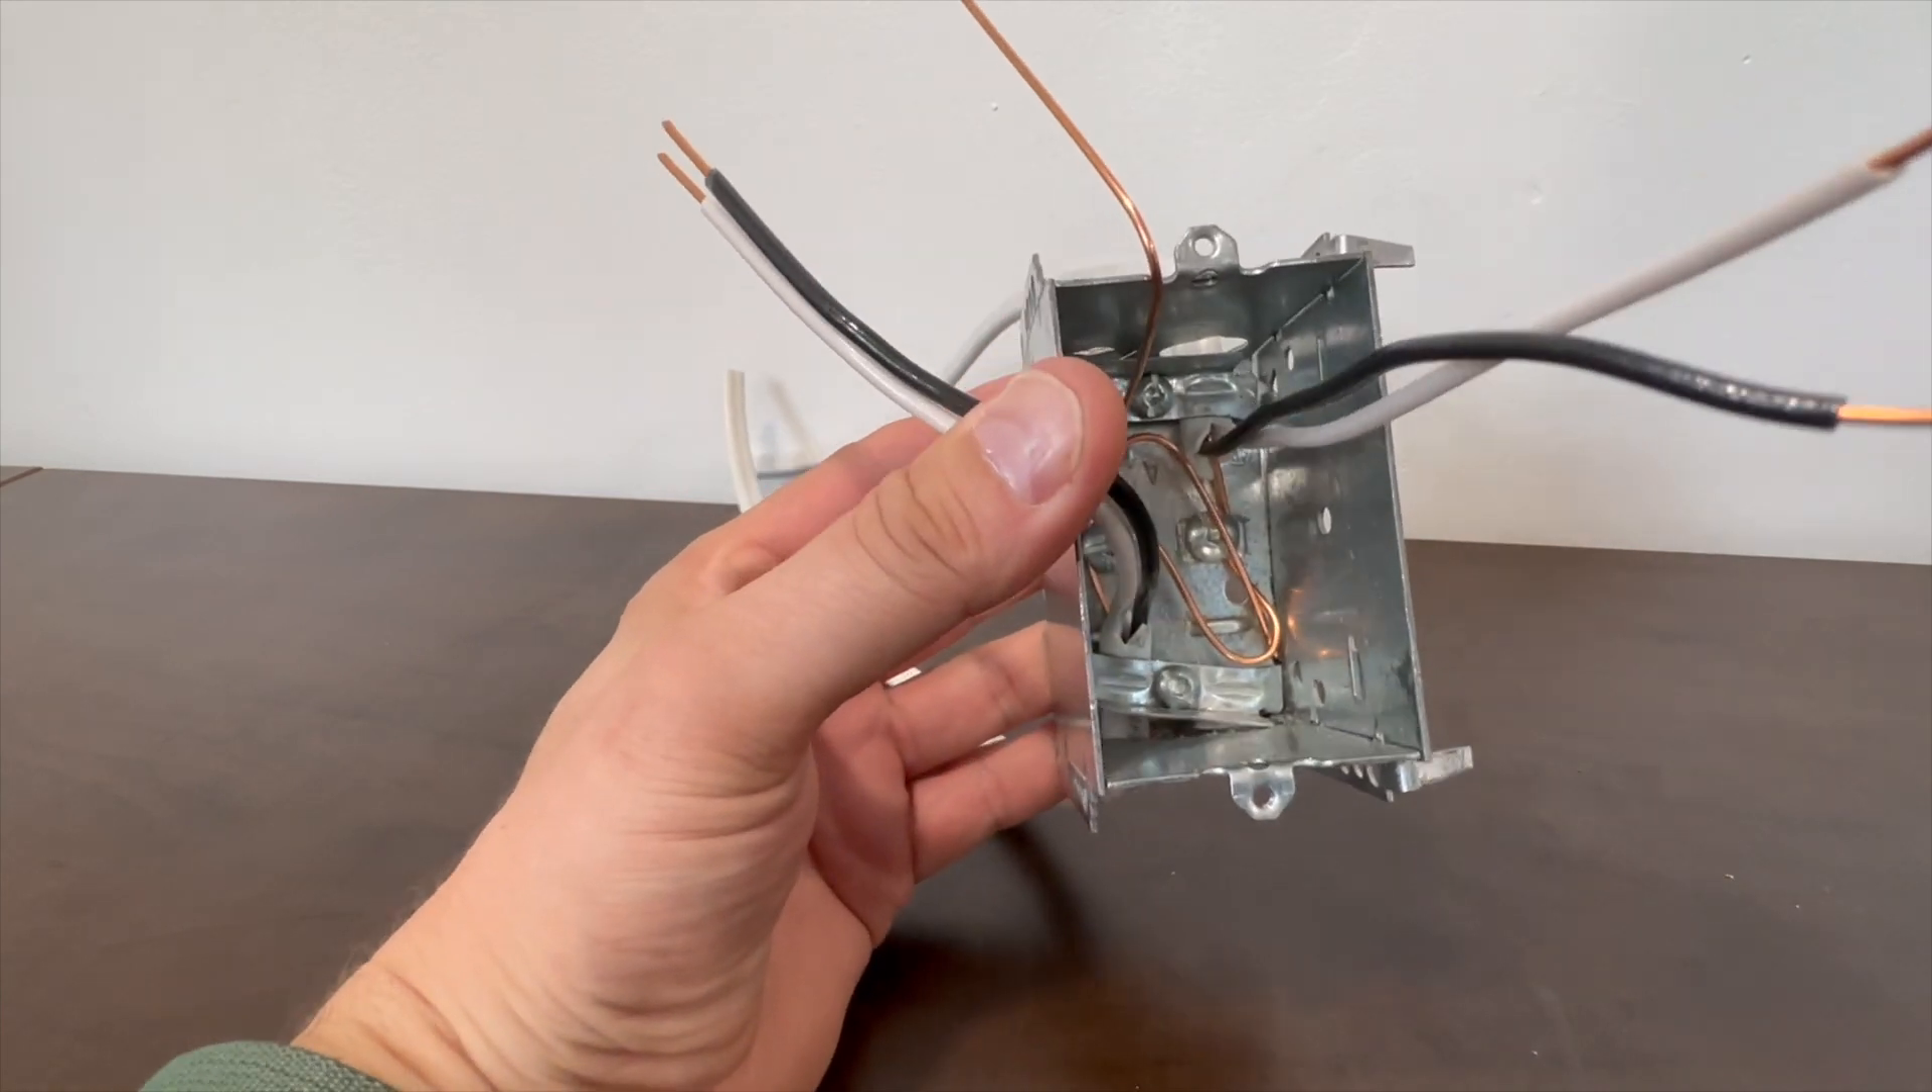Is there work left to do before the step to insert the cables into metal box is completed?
No.